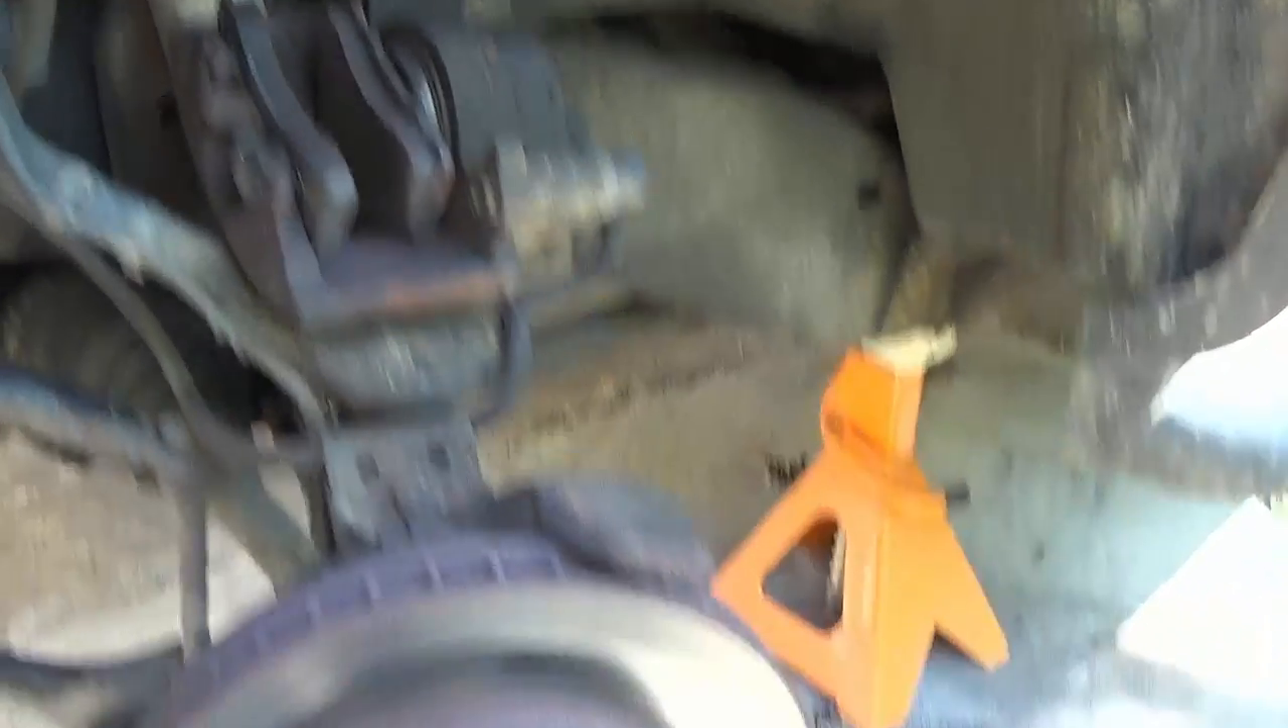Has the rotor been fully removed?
No.